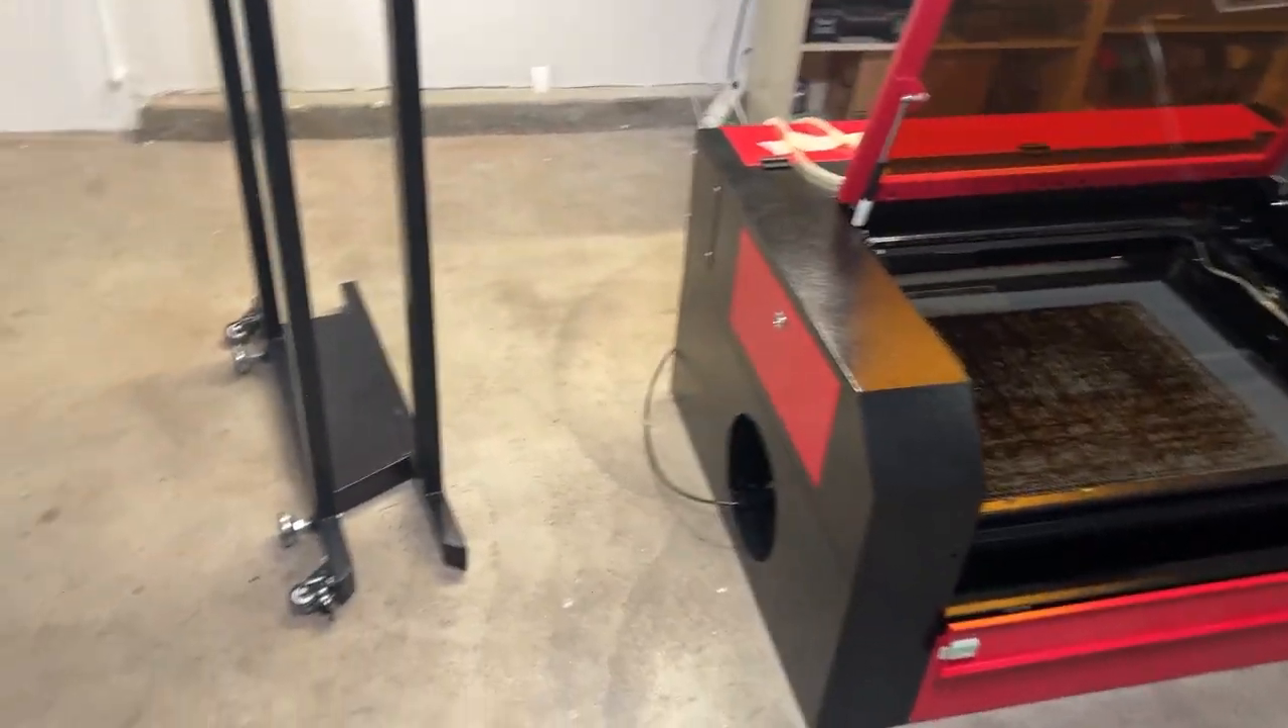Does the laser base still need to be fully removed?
No.